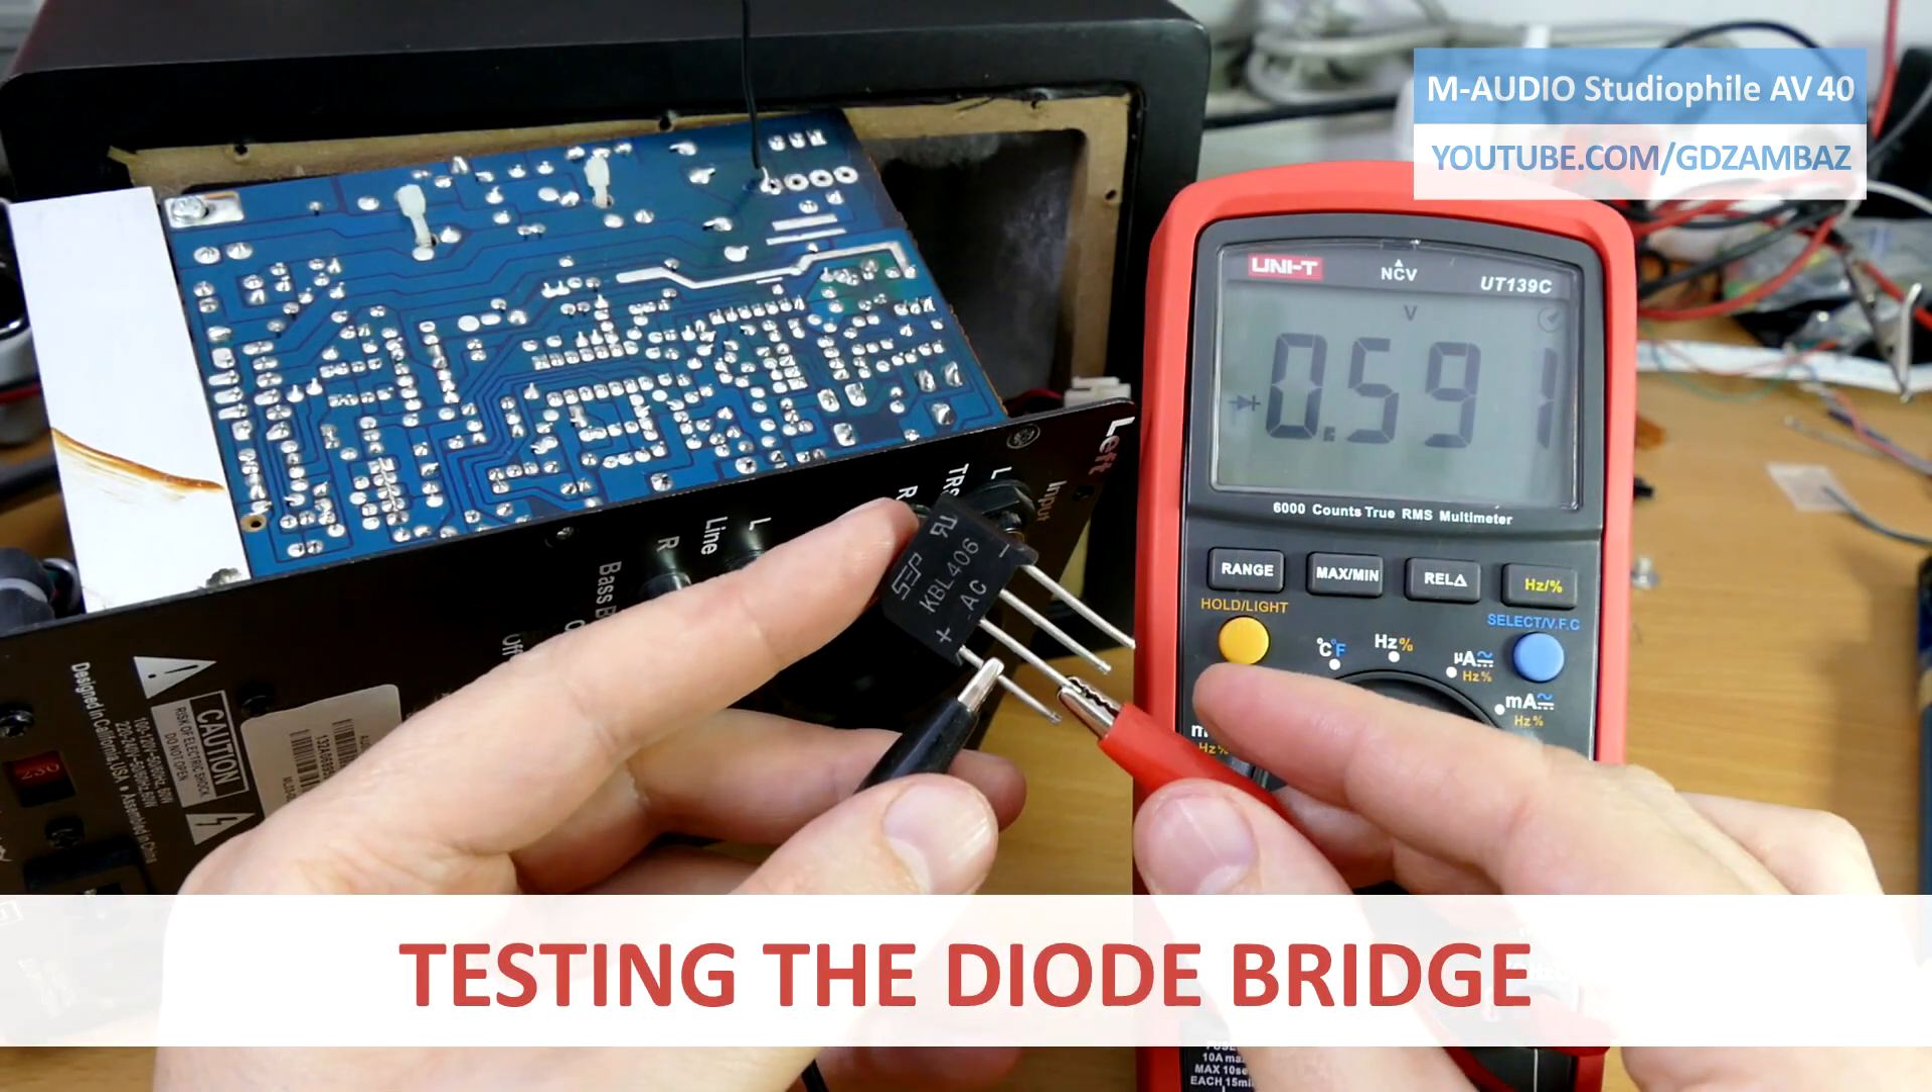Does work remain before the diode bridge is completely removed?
No.